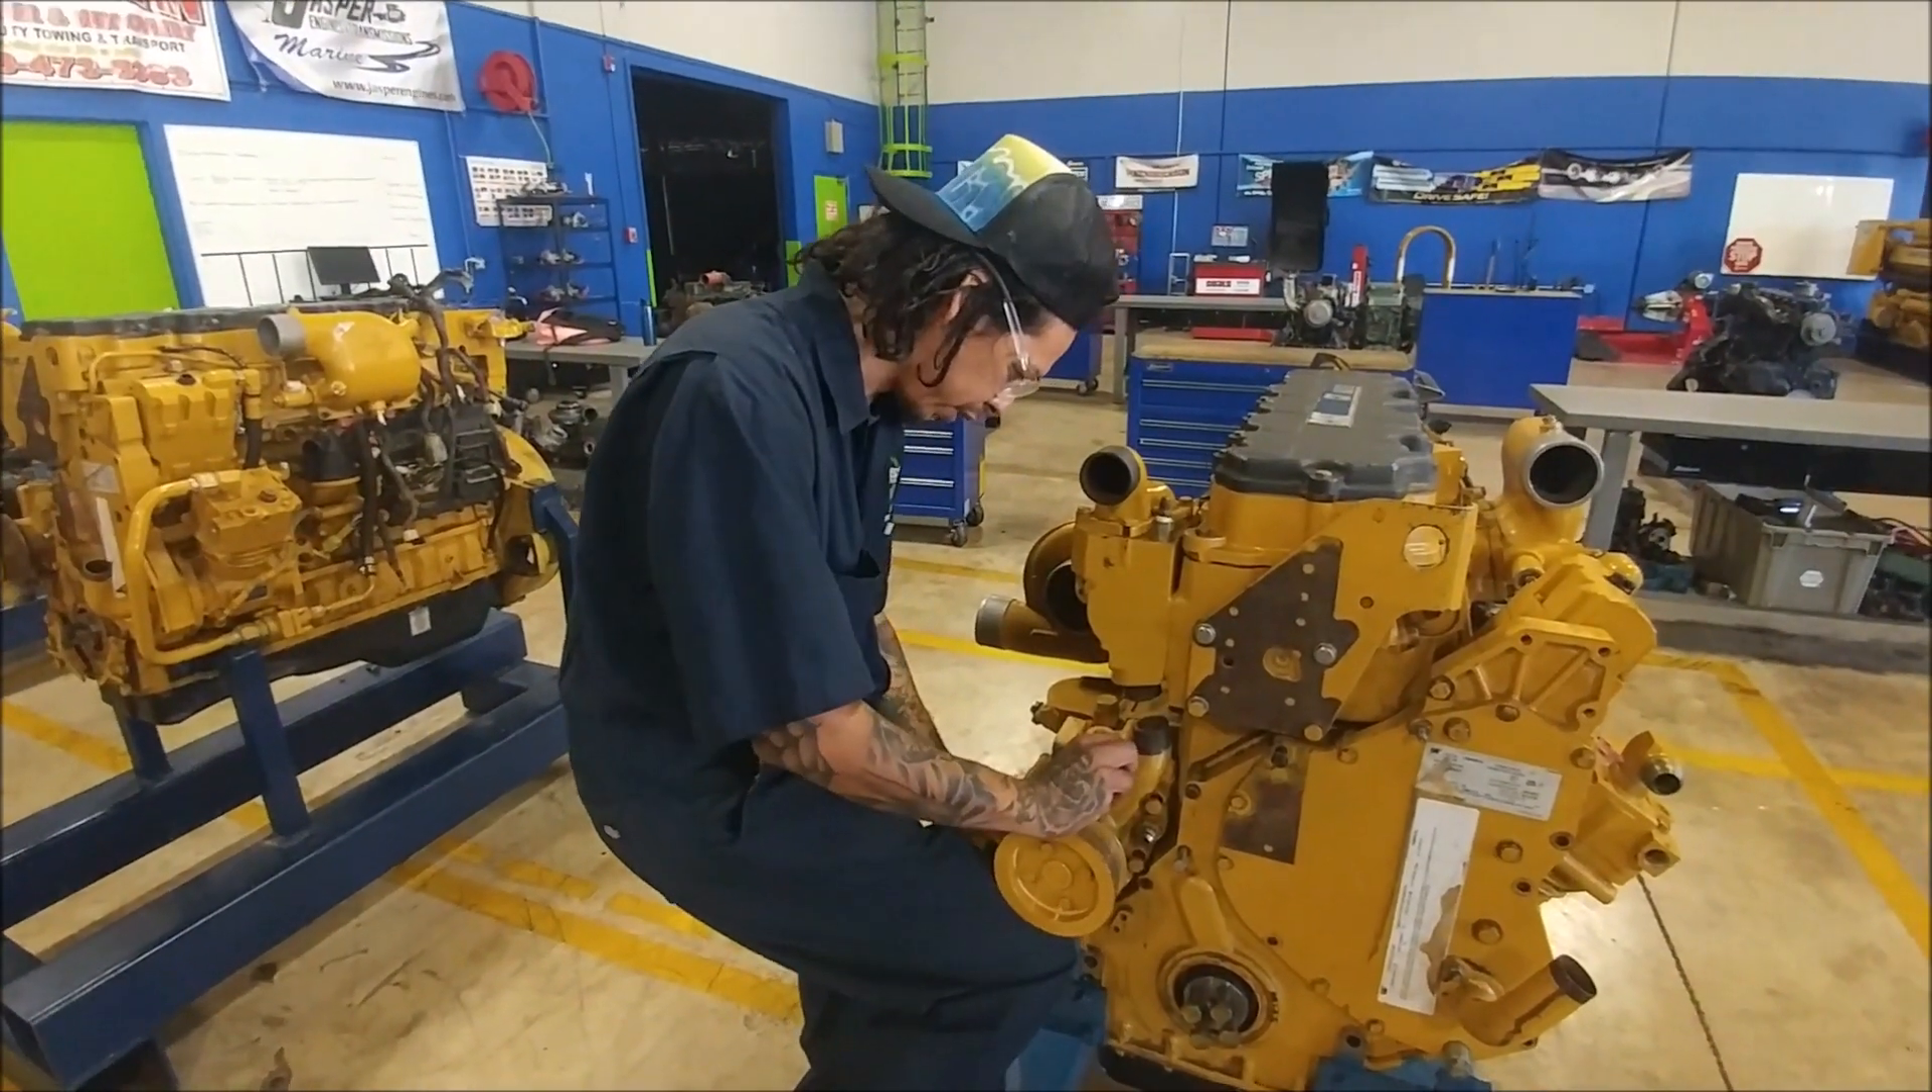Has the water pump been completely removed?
No.